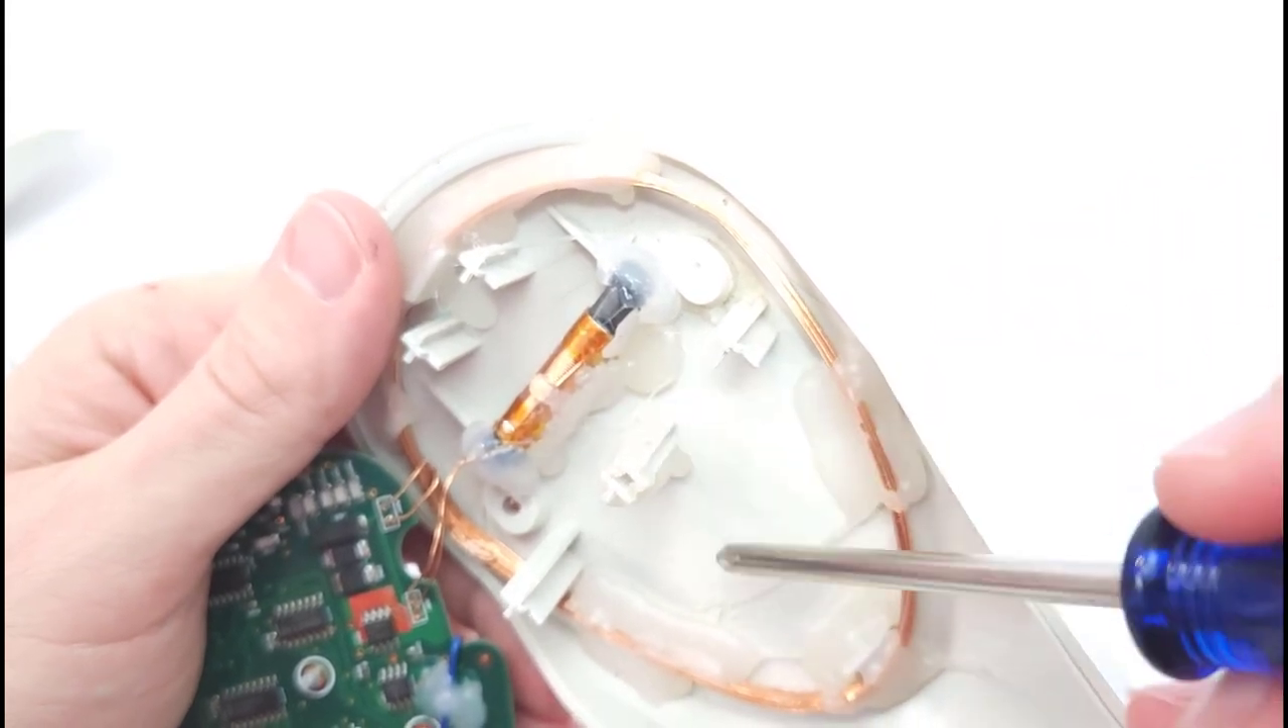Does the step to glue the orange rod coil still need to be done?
No.